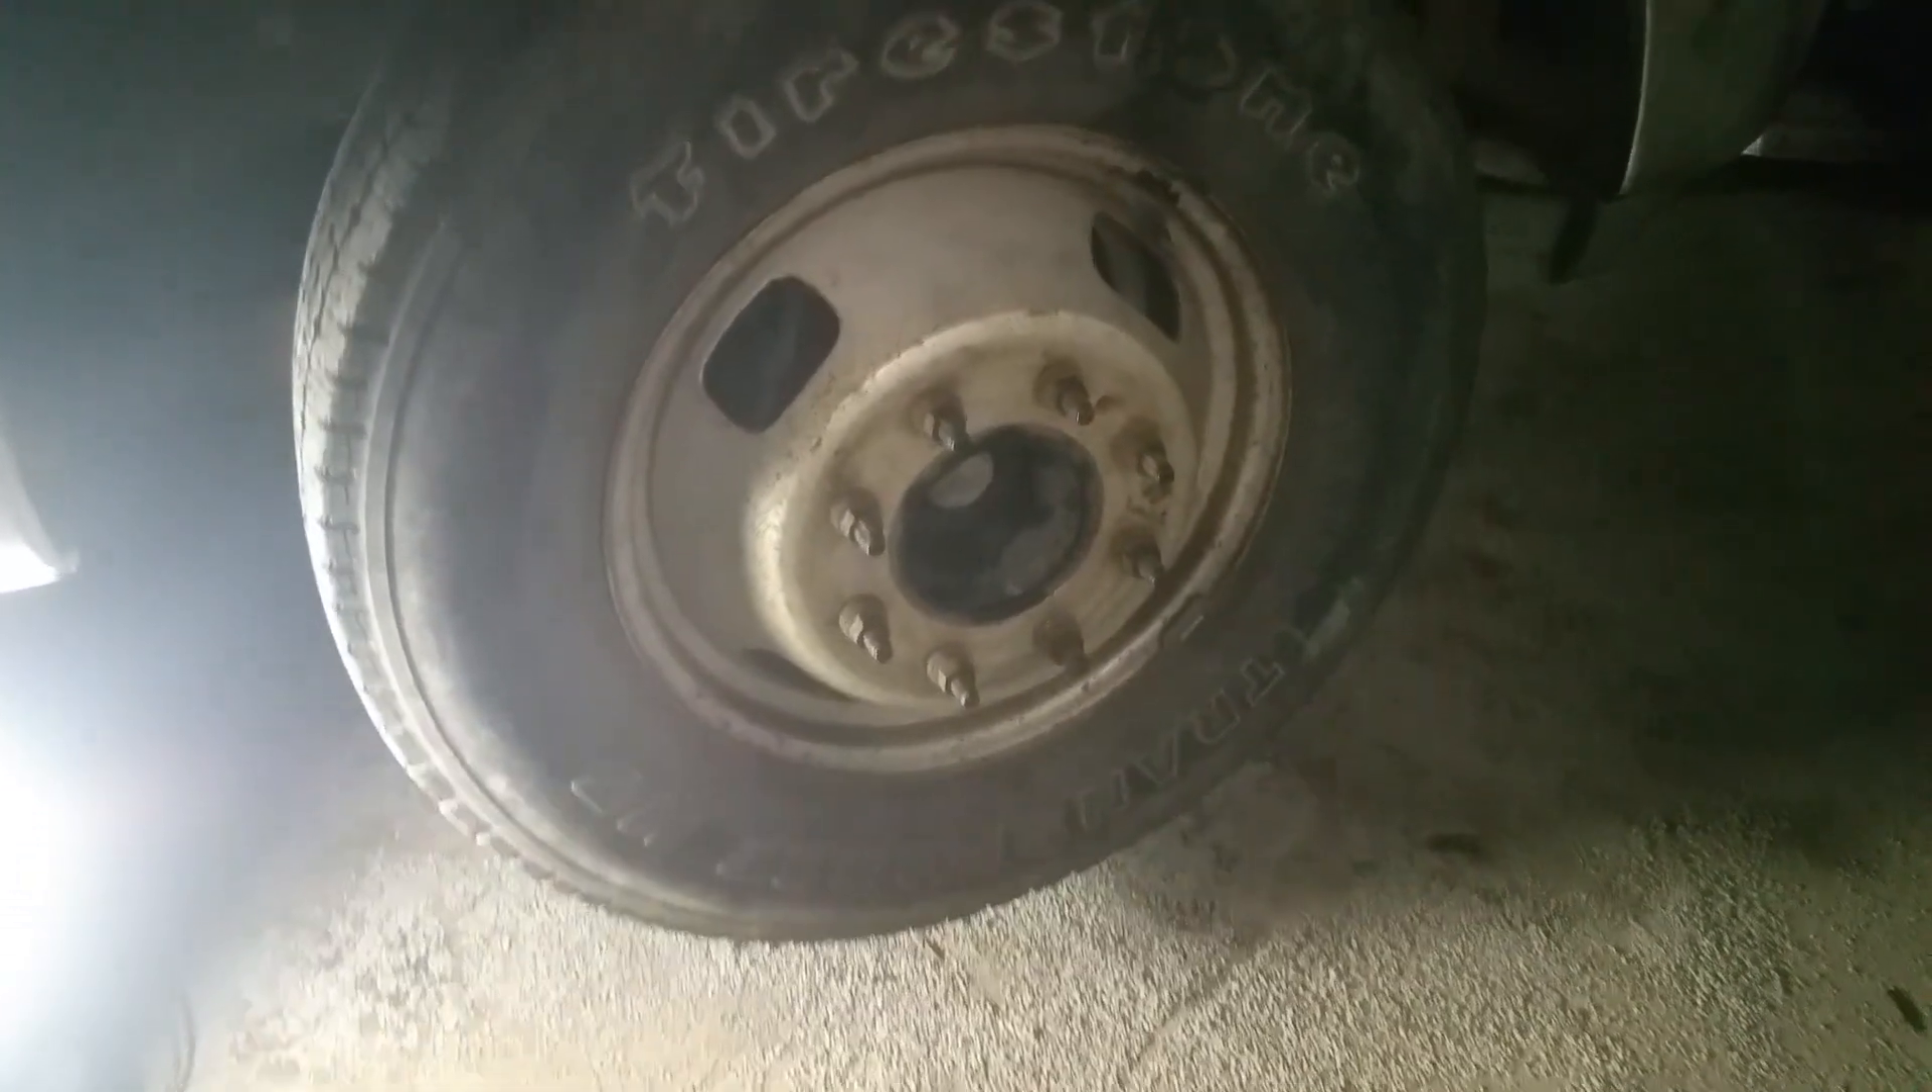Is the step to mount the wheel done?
Yes.